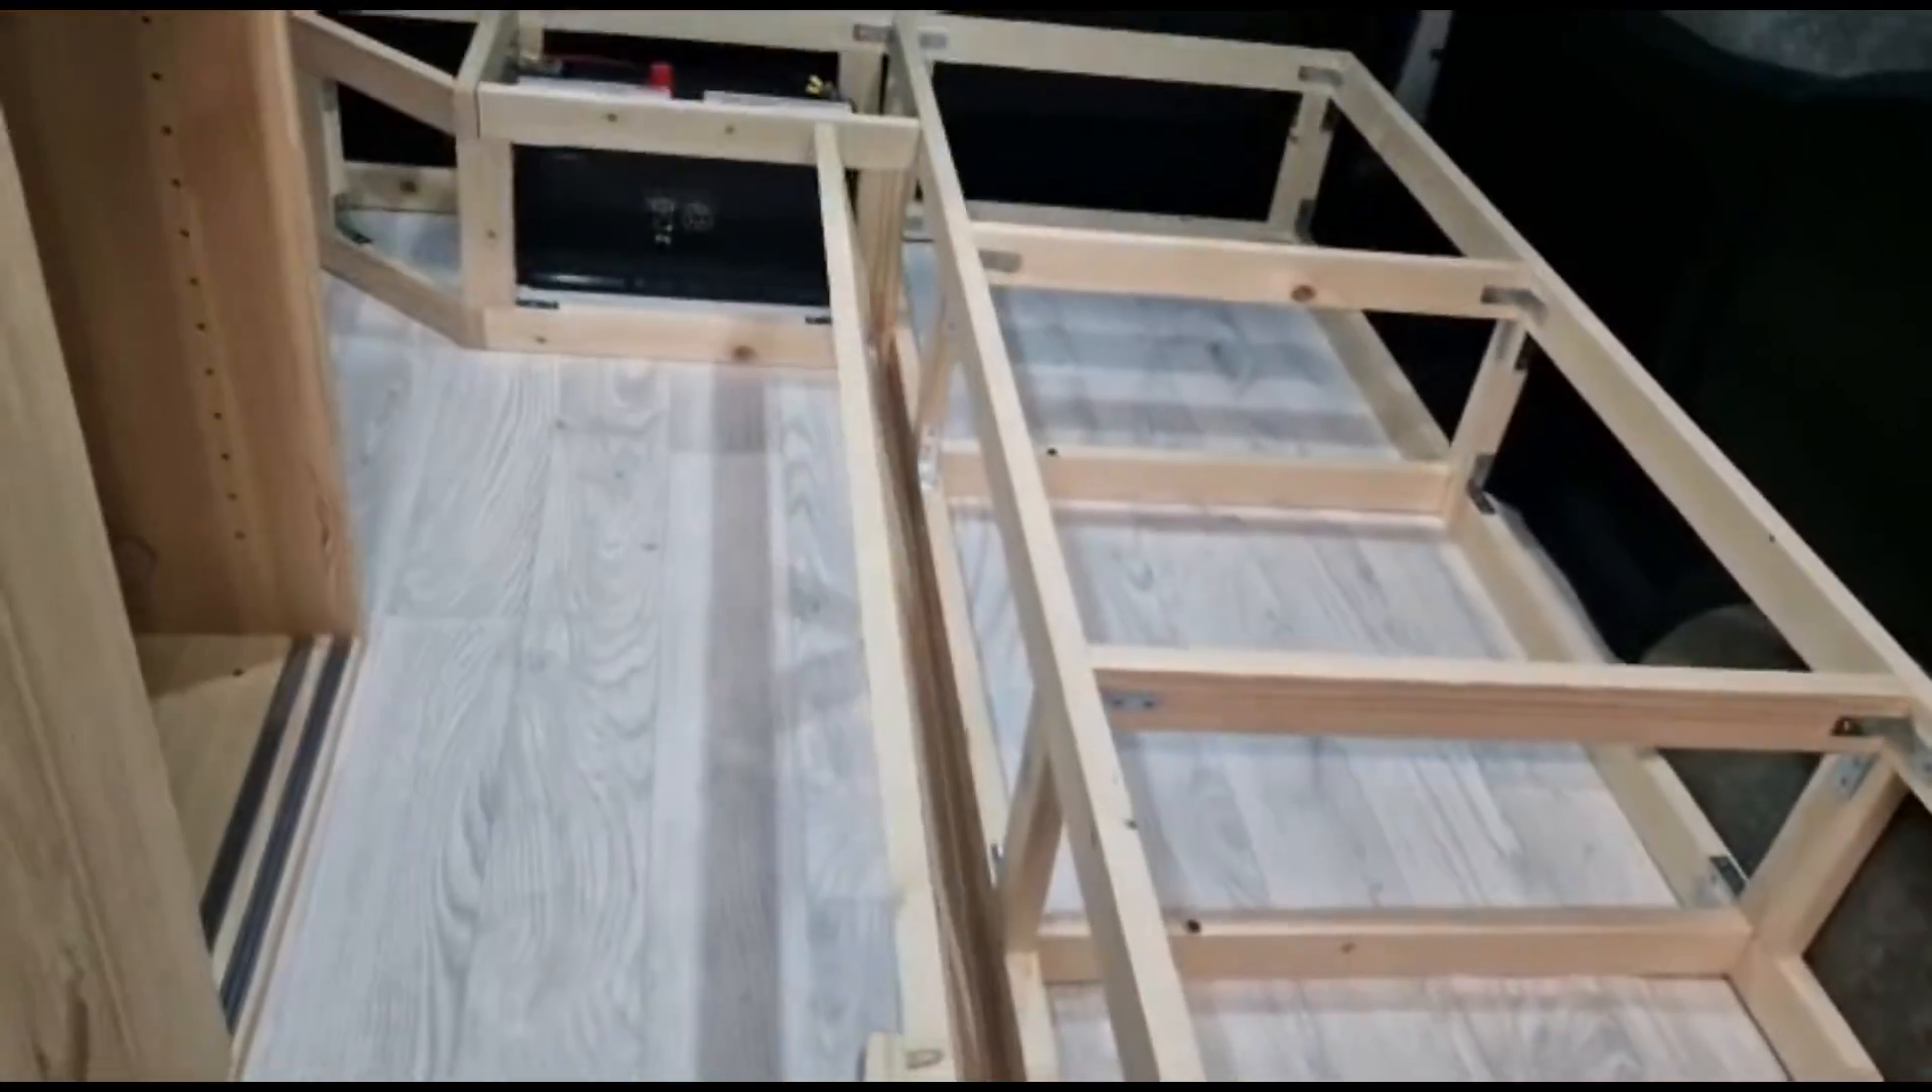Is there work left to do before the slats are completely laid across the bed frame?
Yes.